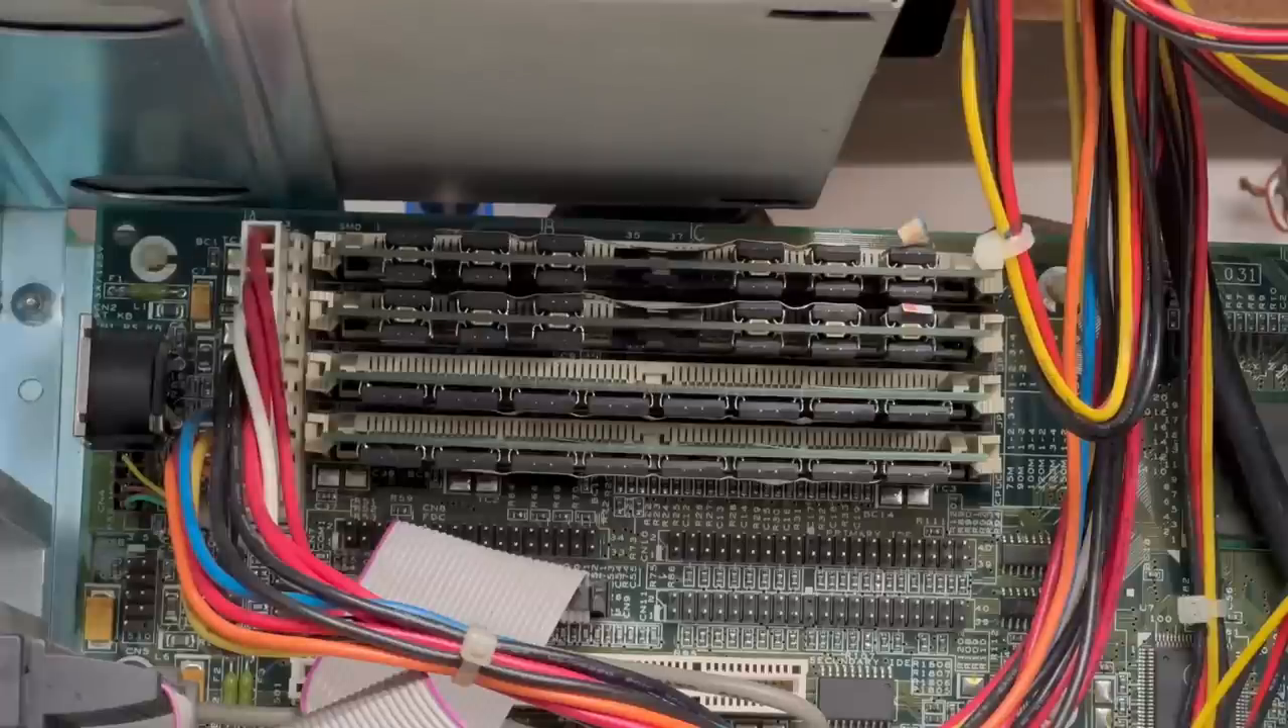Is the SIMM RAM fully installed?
Yes.